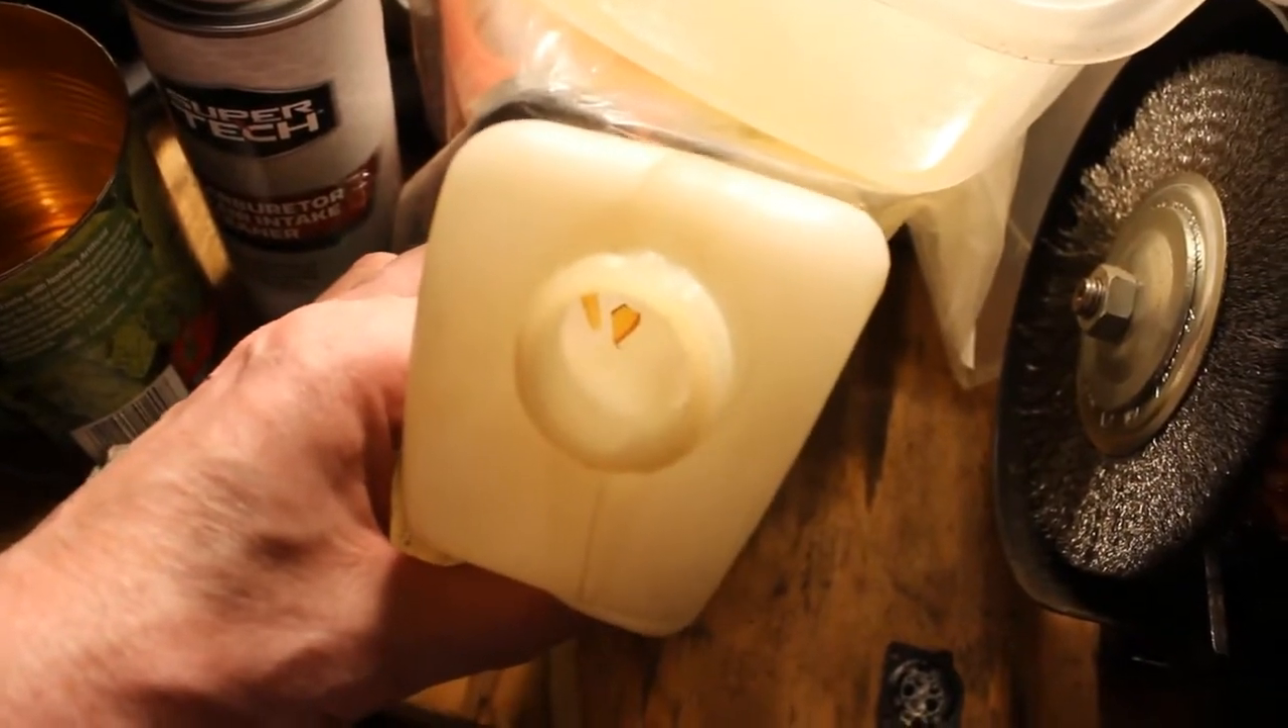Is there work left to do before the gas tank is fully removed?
No.